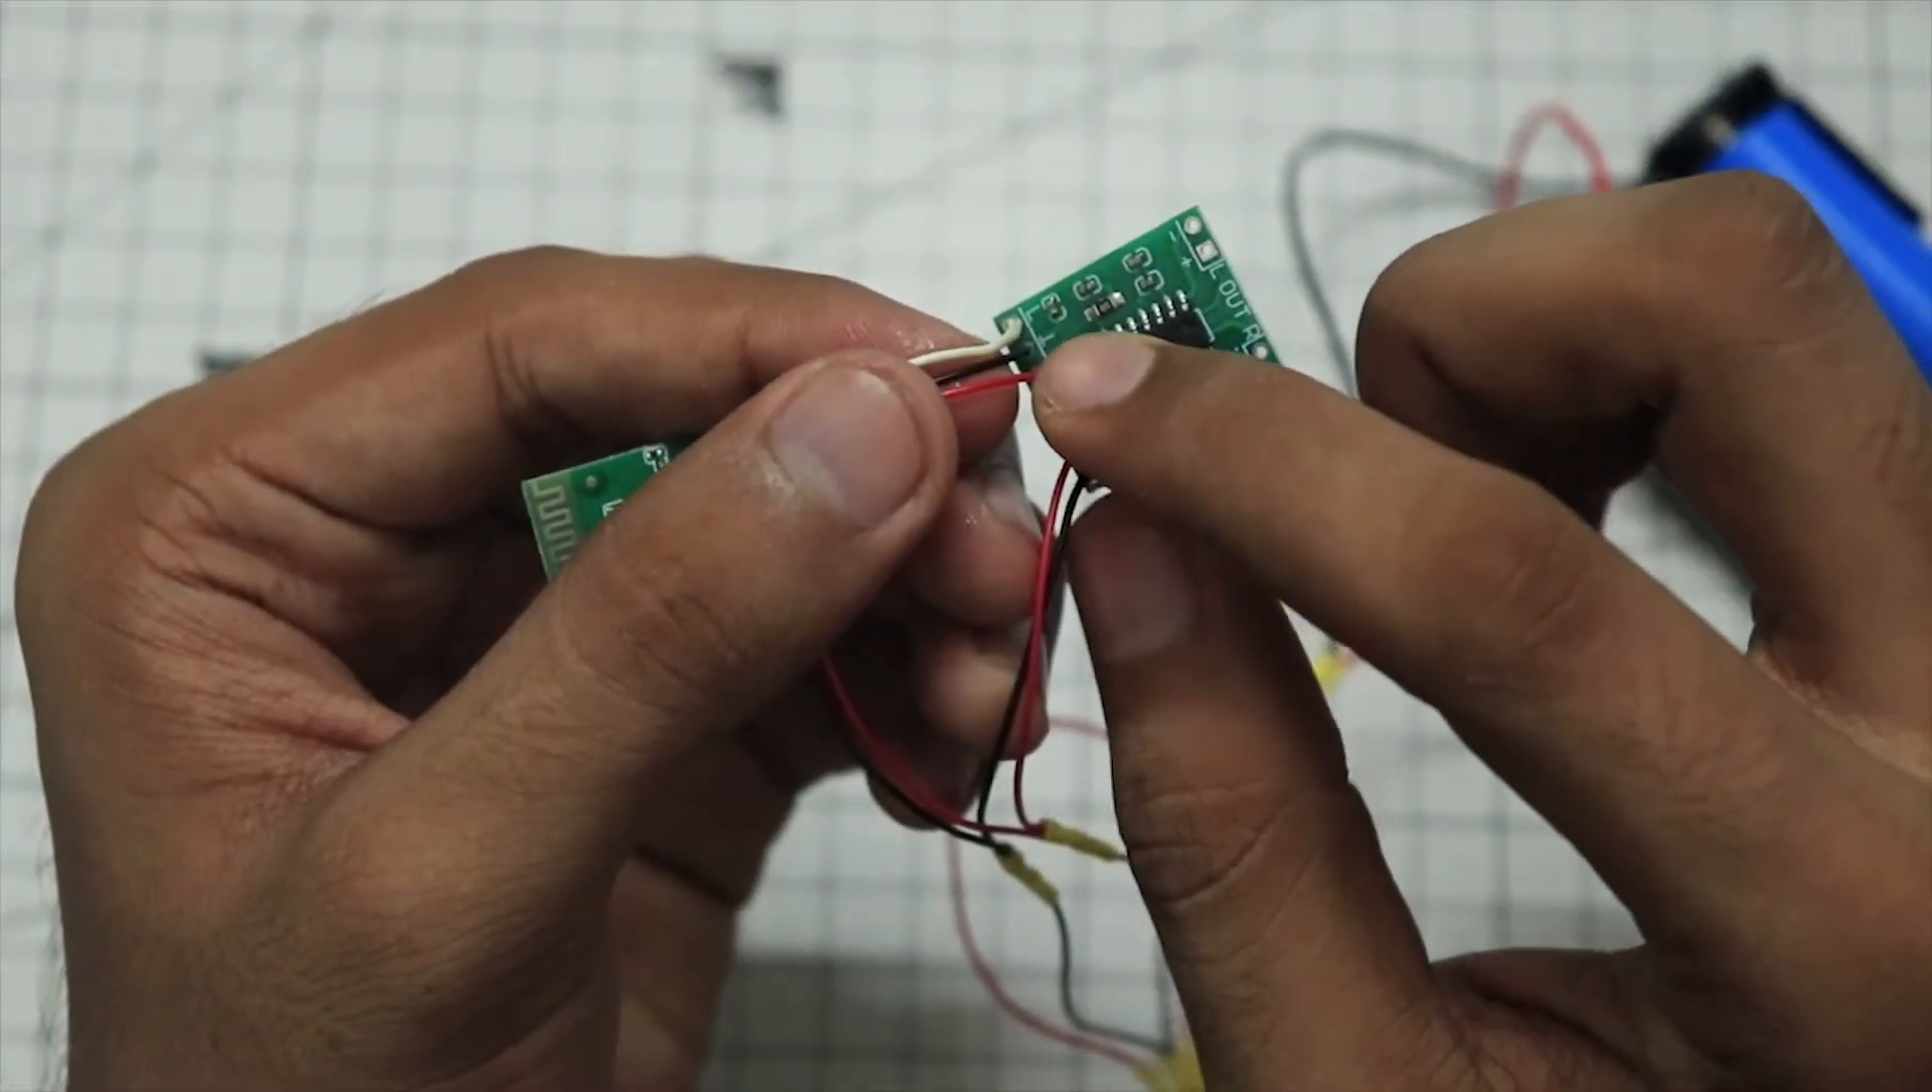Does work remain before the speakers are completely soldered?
Yes.